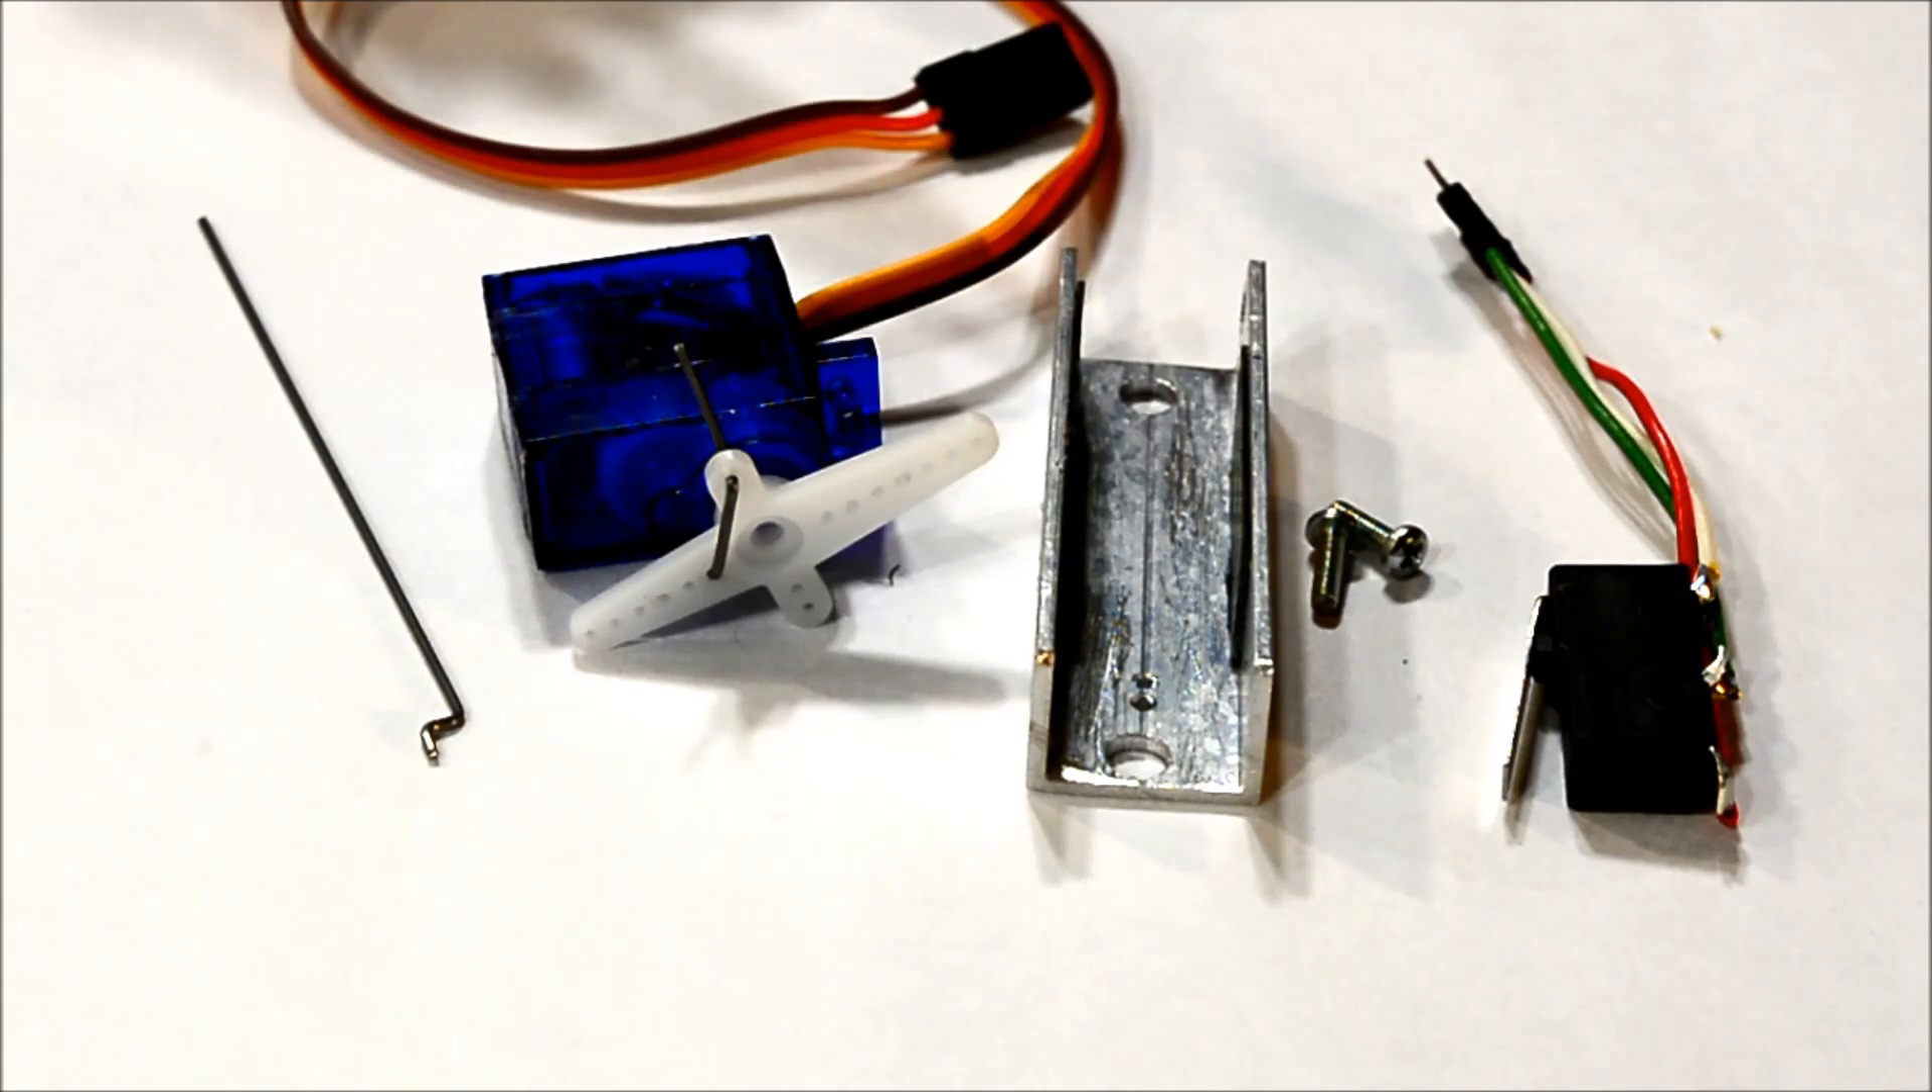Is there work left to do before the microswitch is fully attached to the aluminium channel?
Yes.